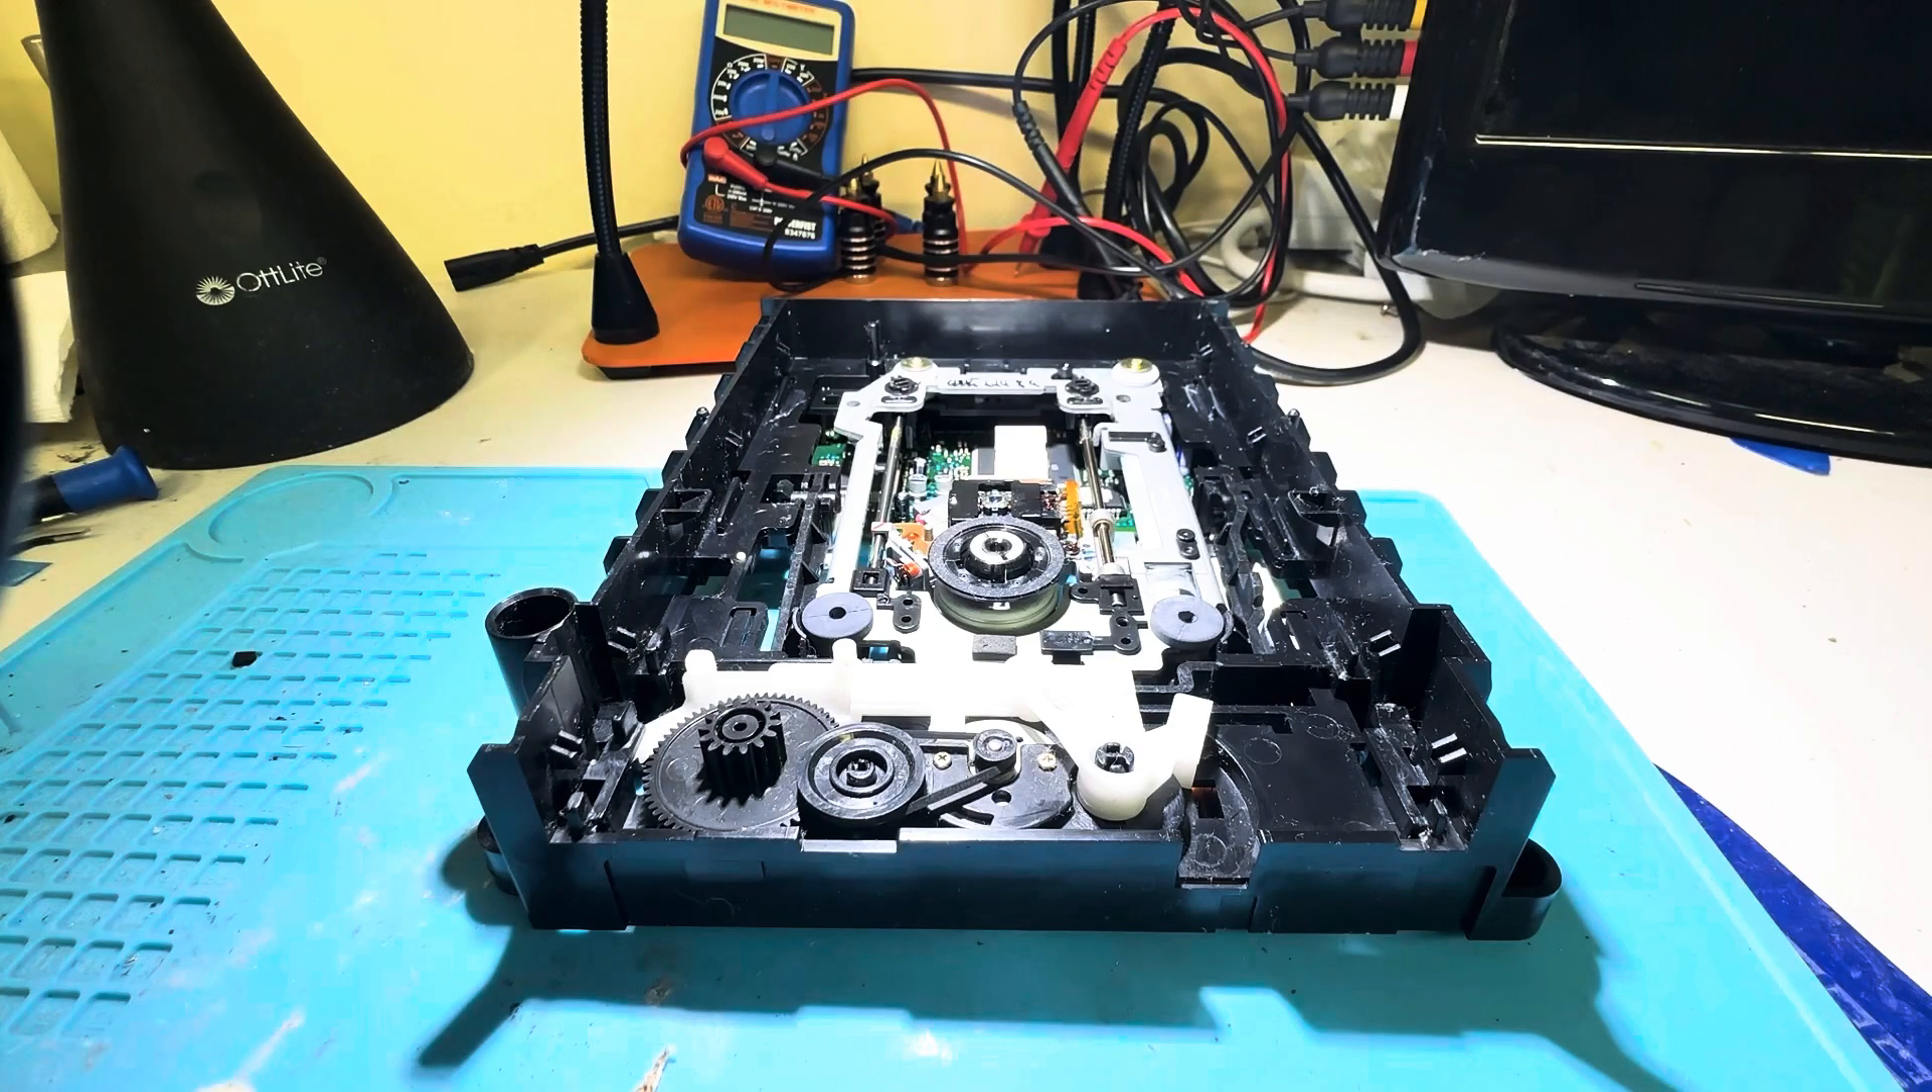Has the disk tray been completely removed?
Yes.